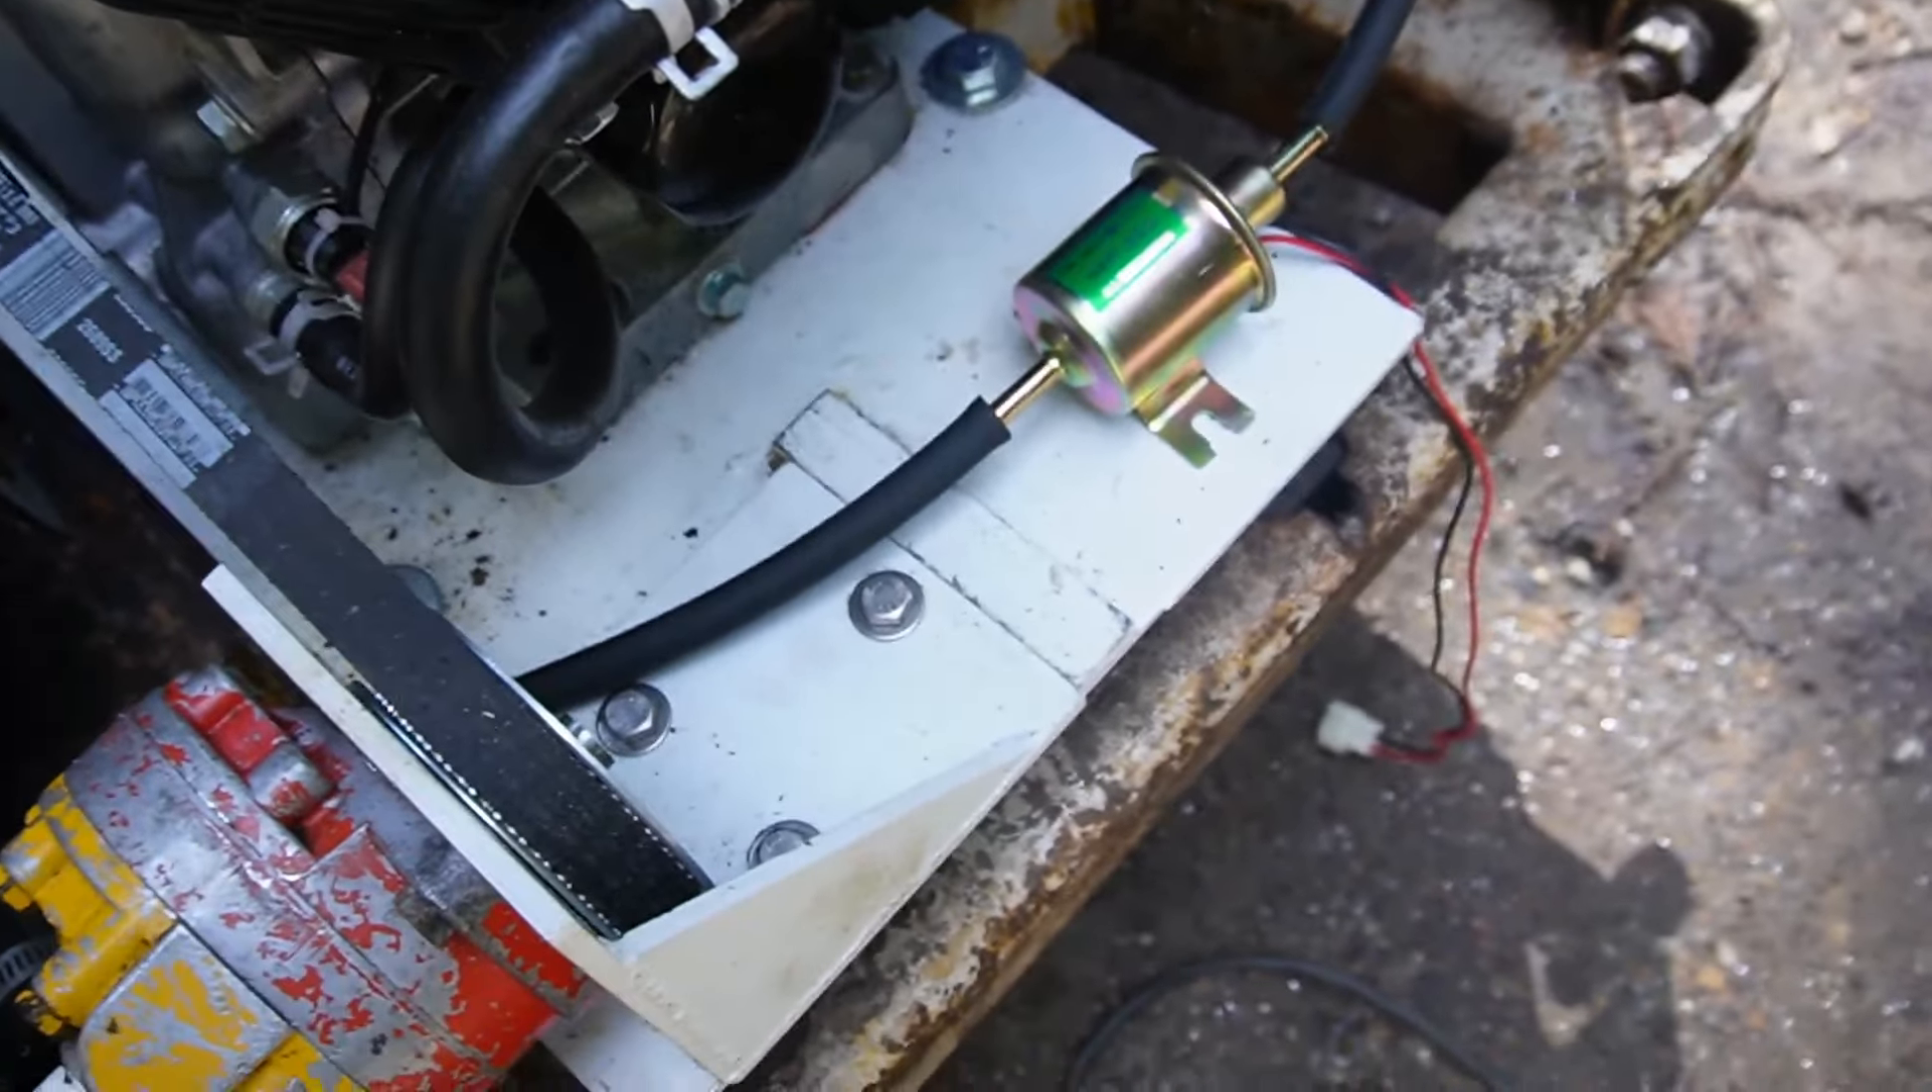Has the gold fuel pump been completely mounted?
No.